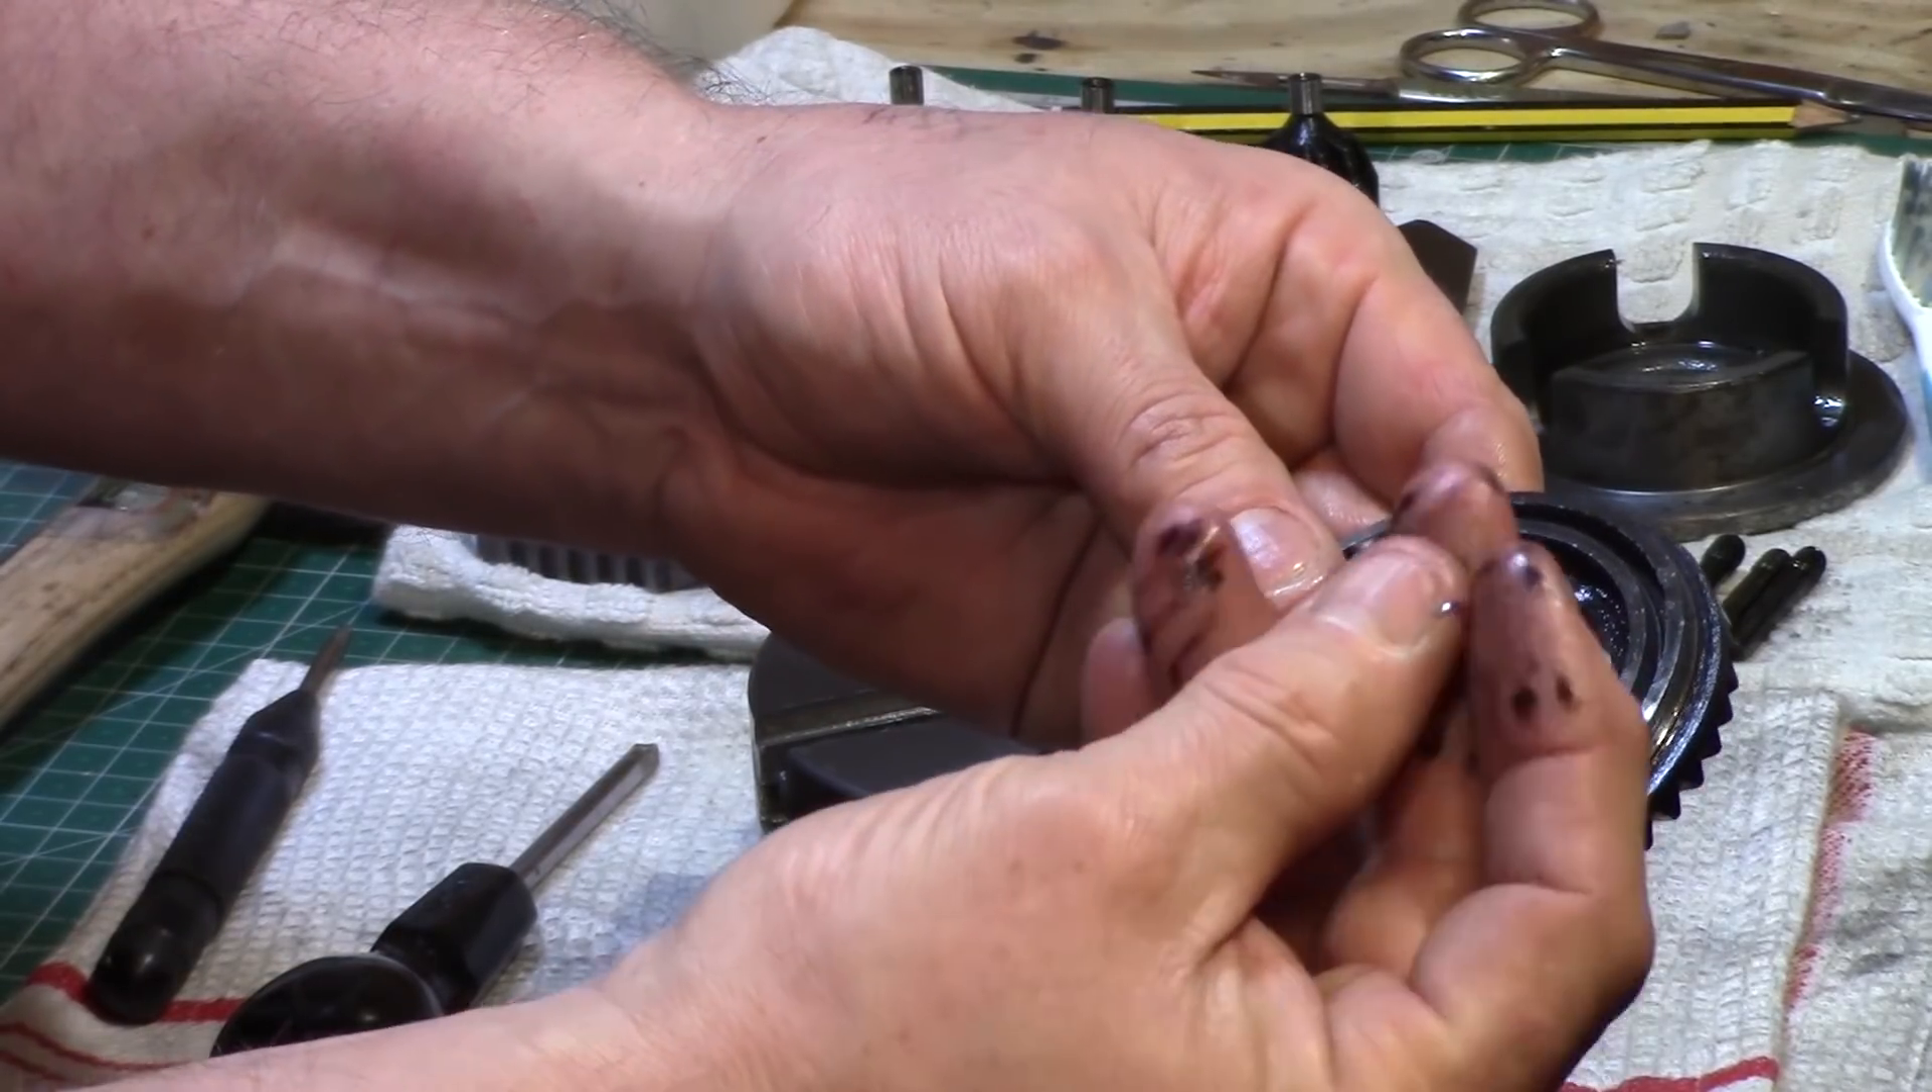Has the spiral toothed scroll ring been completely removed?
Yes.